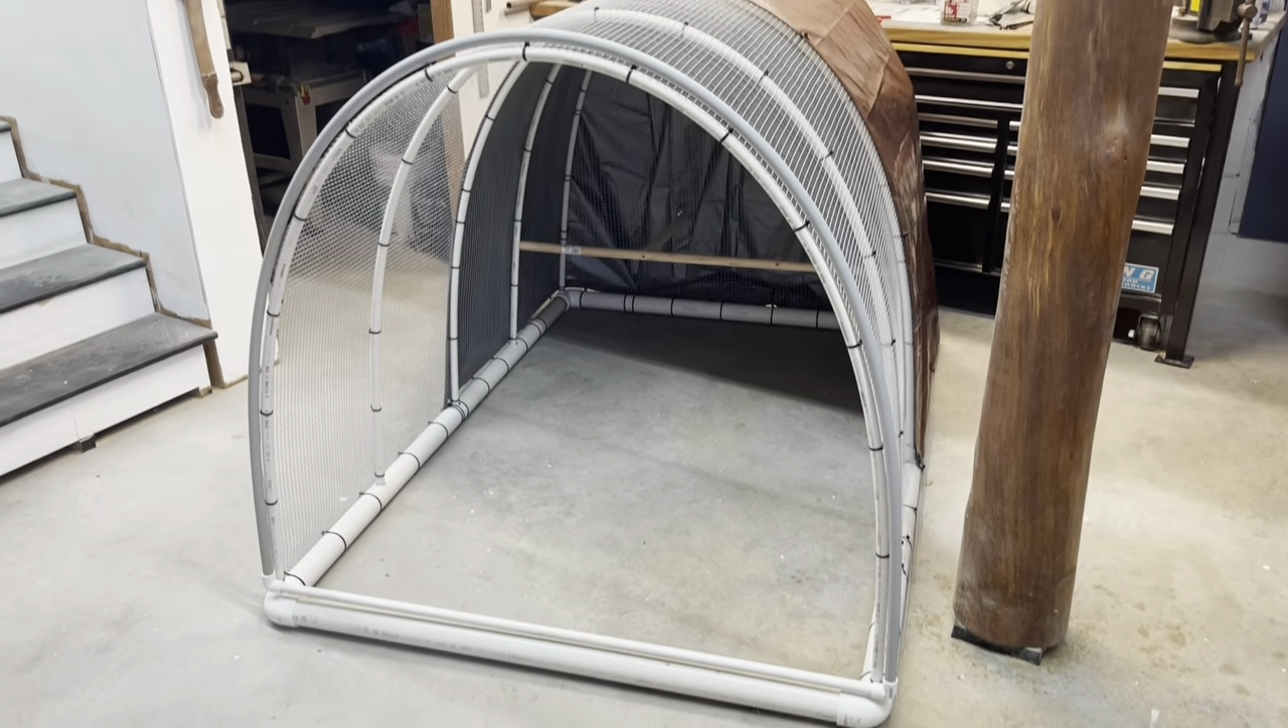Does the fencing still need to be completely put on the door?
Yes.